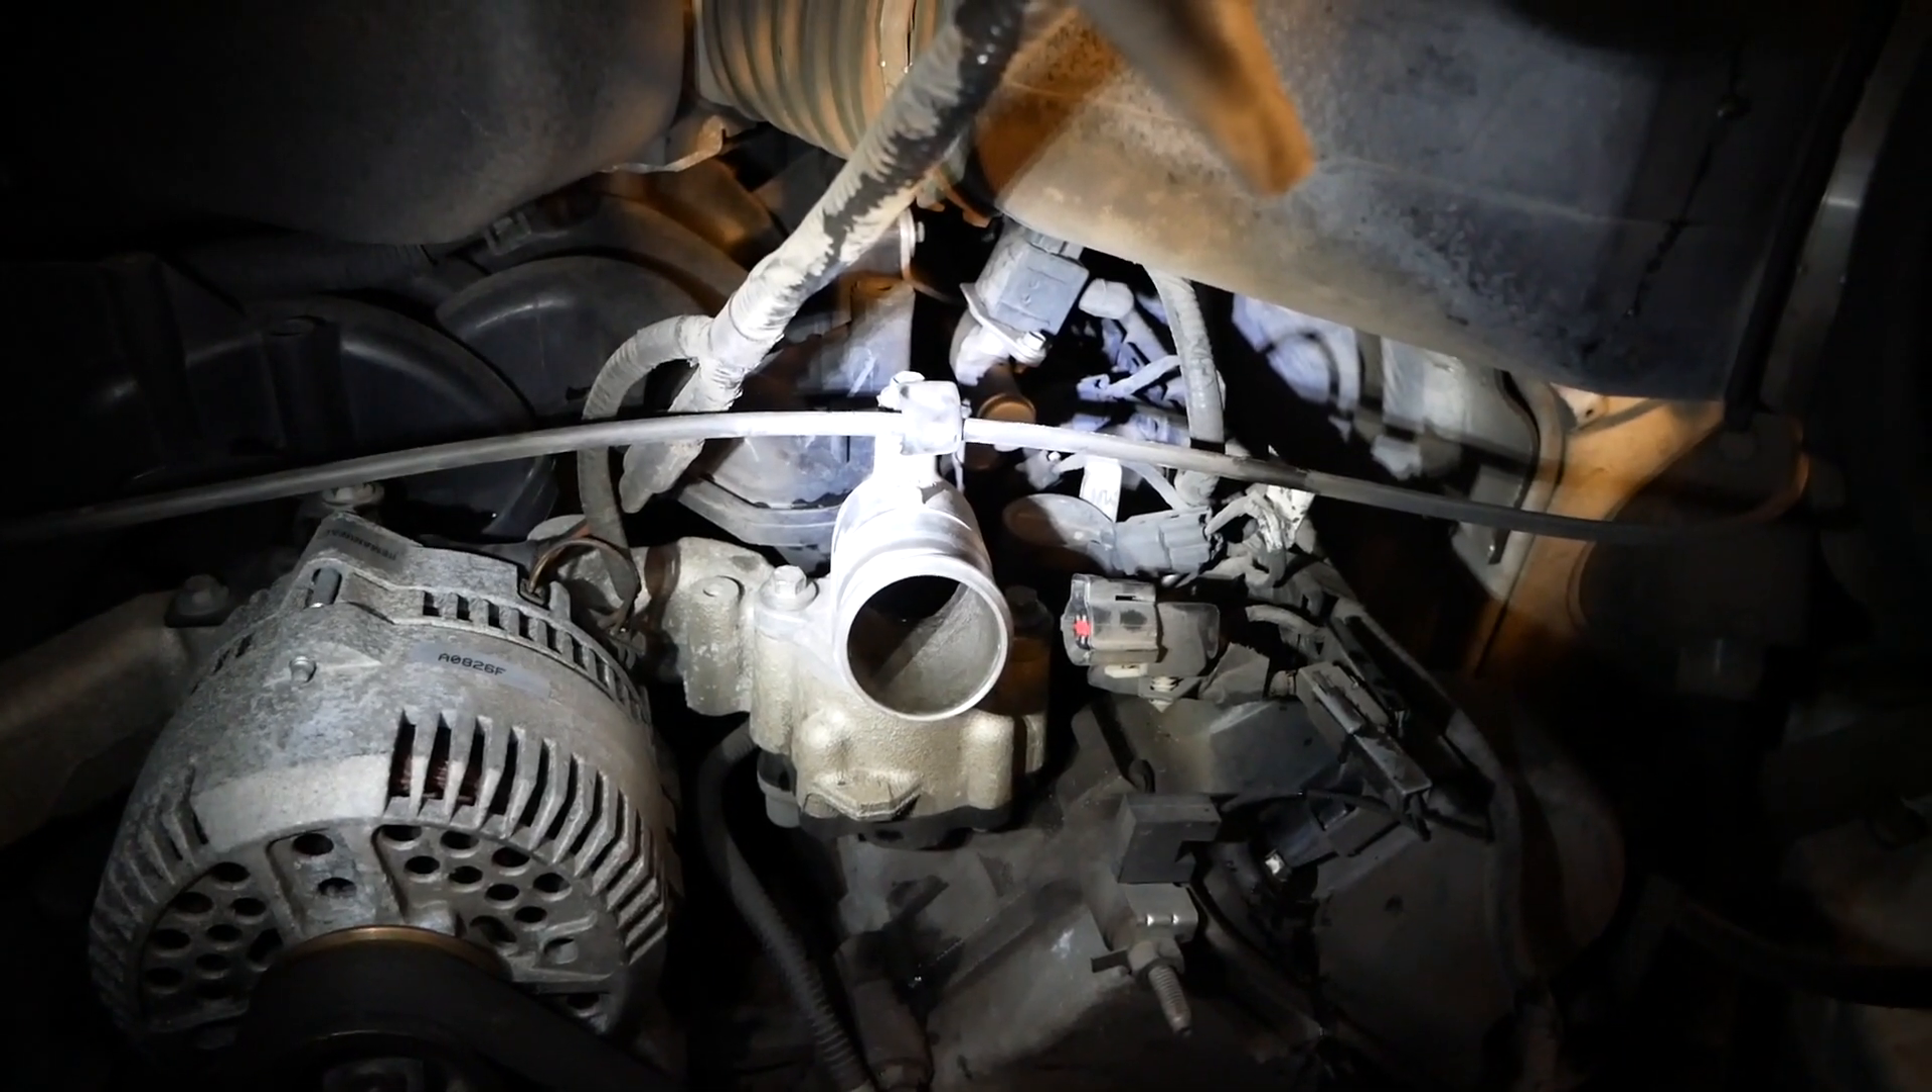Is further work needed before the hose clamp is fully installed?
Yes.